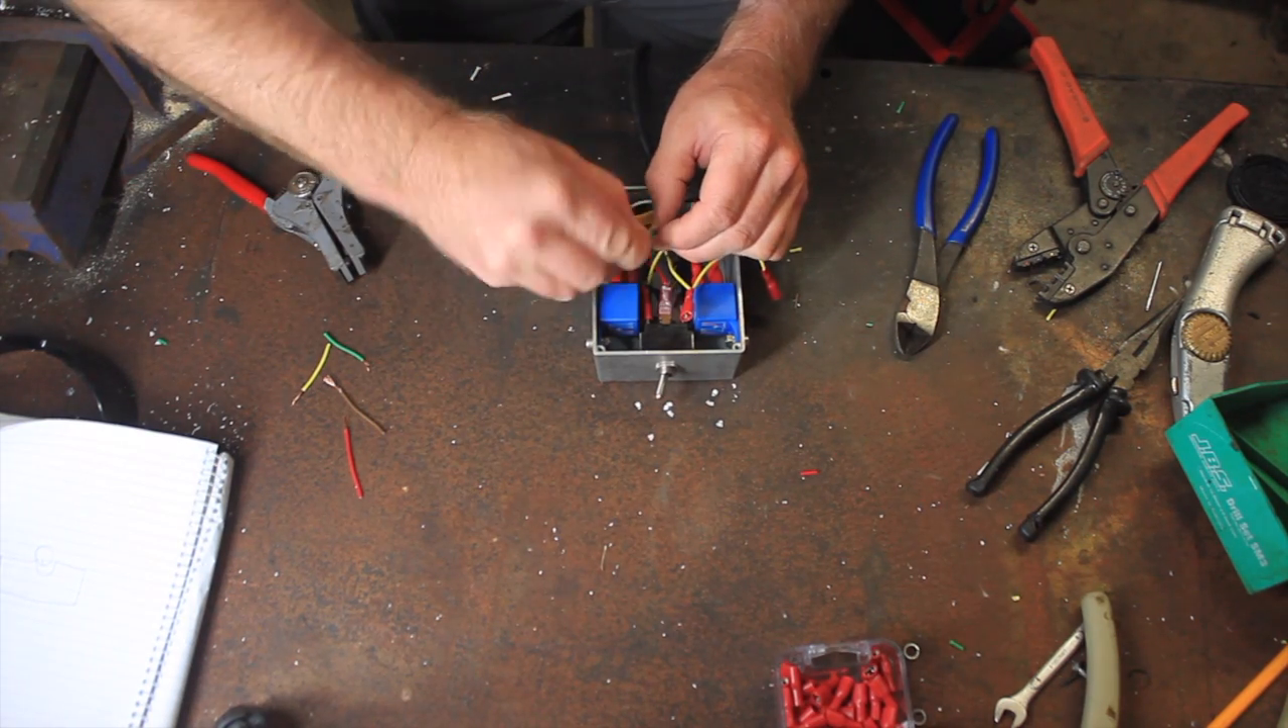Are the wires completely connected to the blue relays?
No.